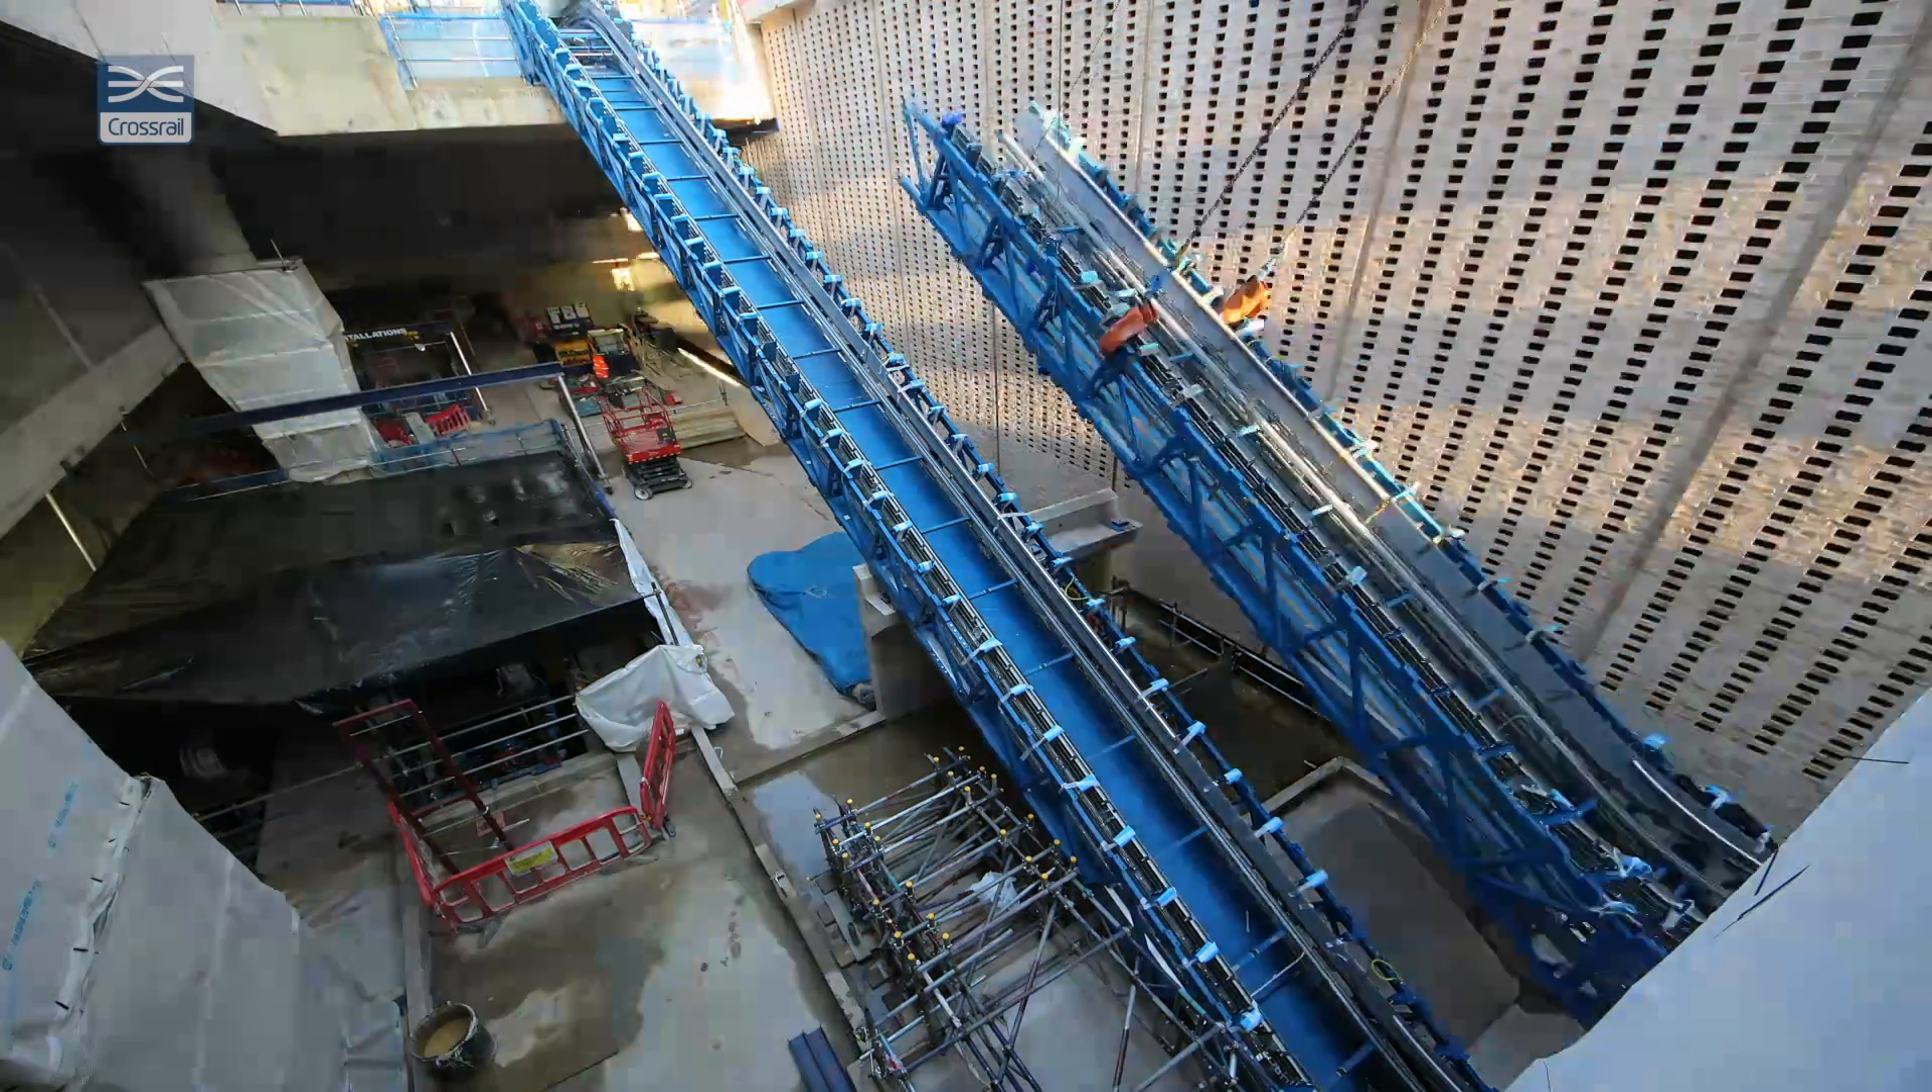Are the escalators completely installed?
No.